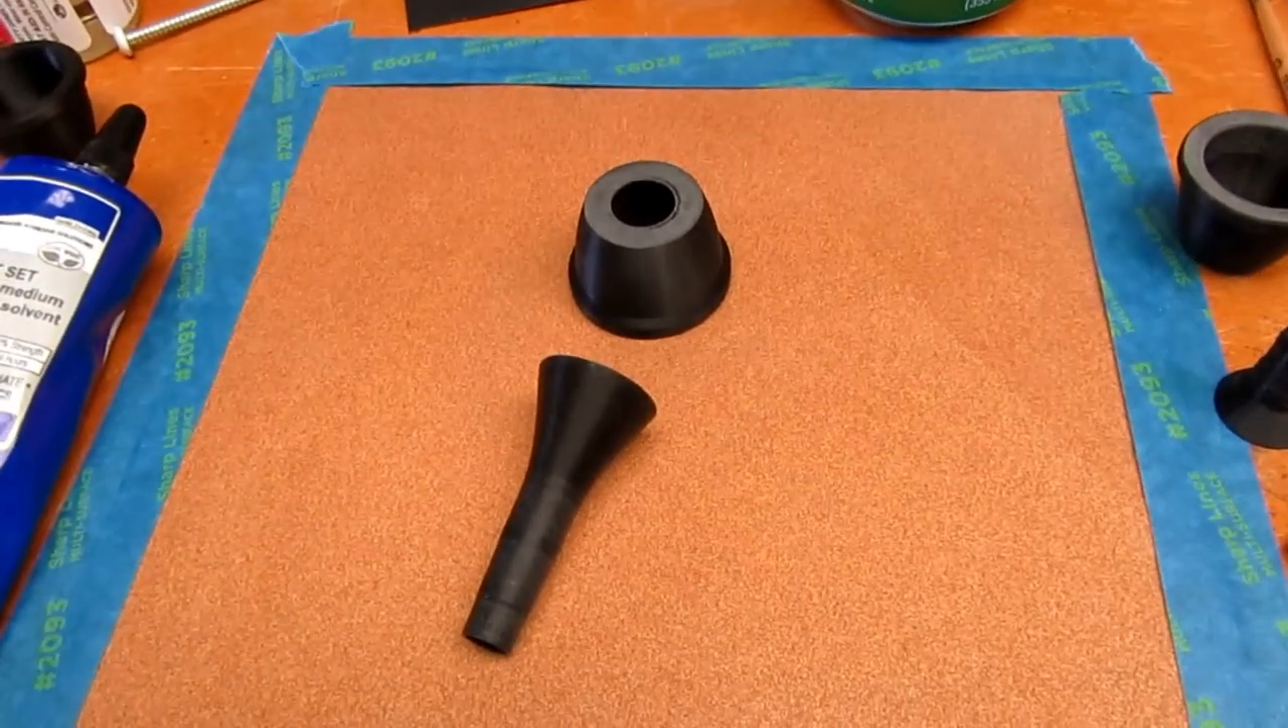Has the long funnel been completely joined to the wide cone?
No.